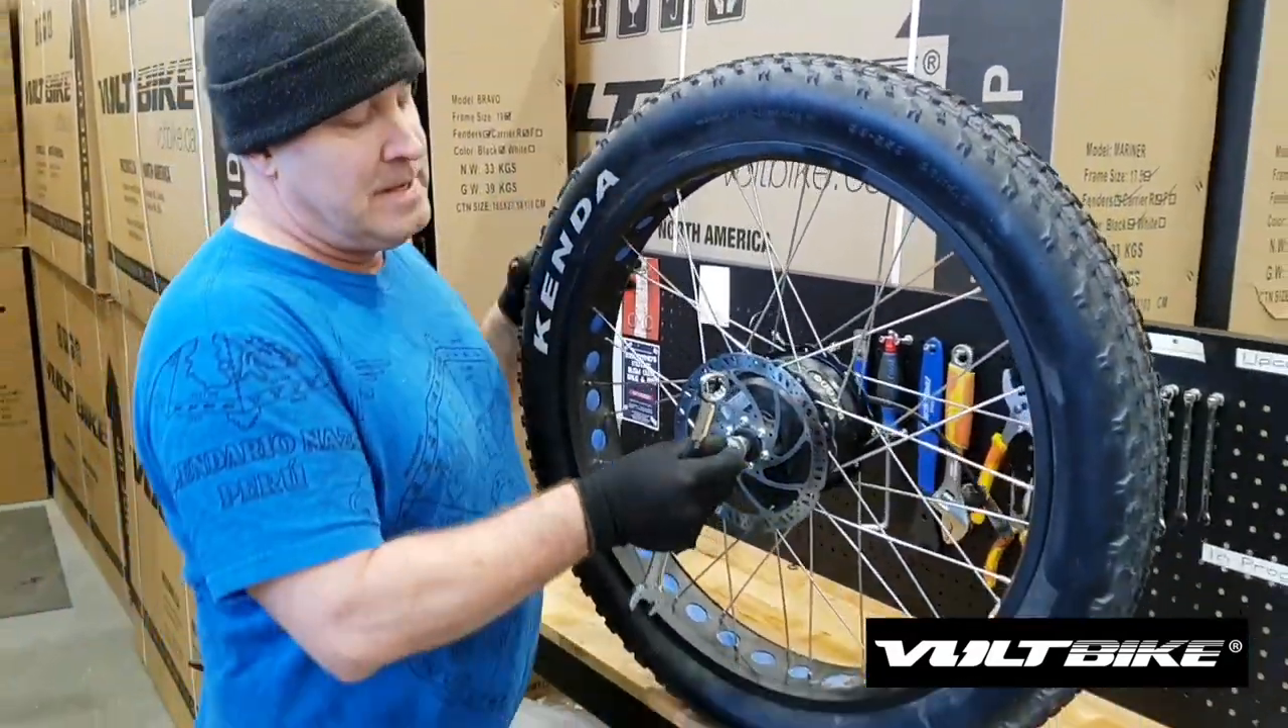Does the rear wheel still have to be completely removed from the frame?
No.